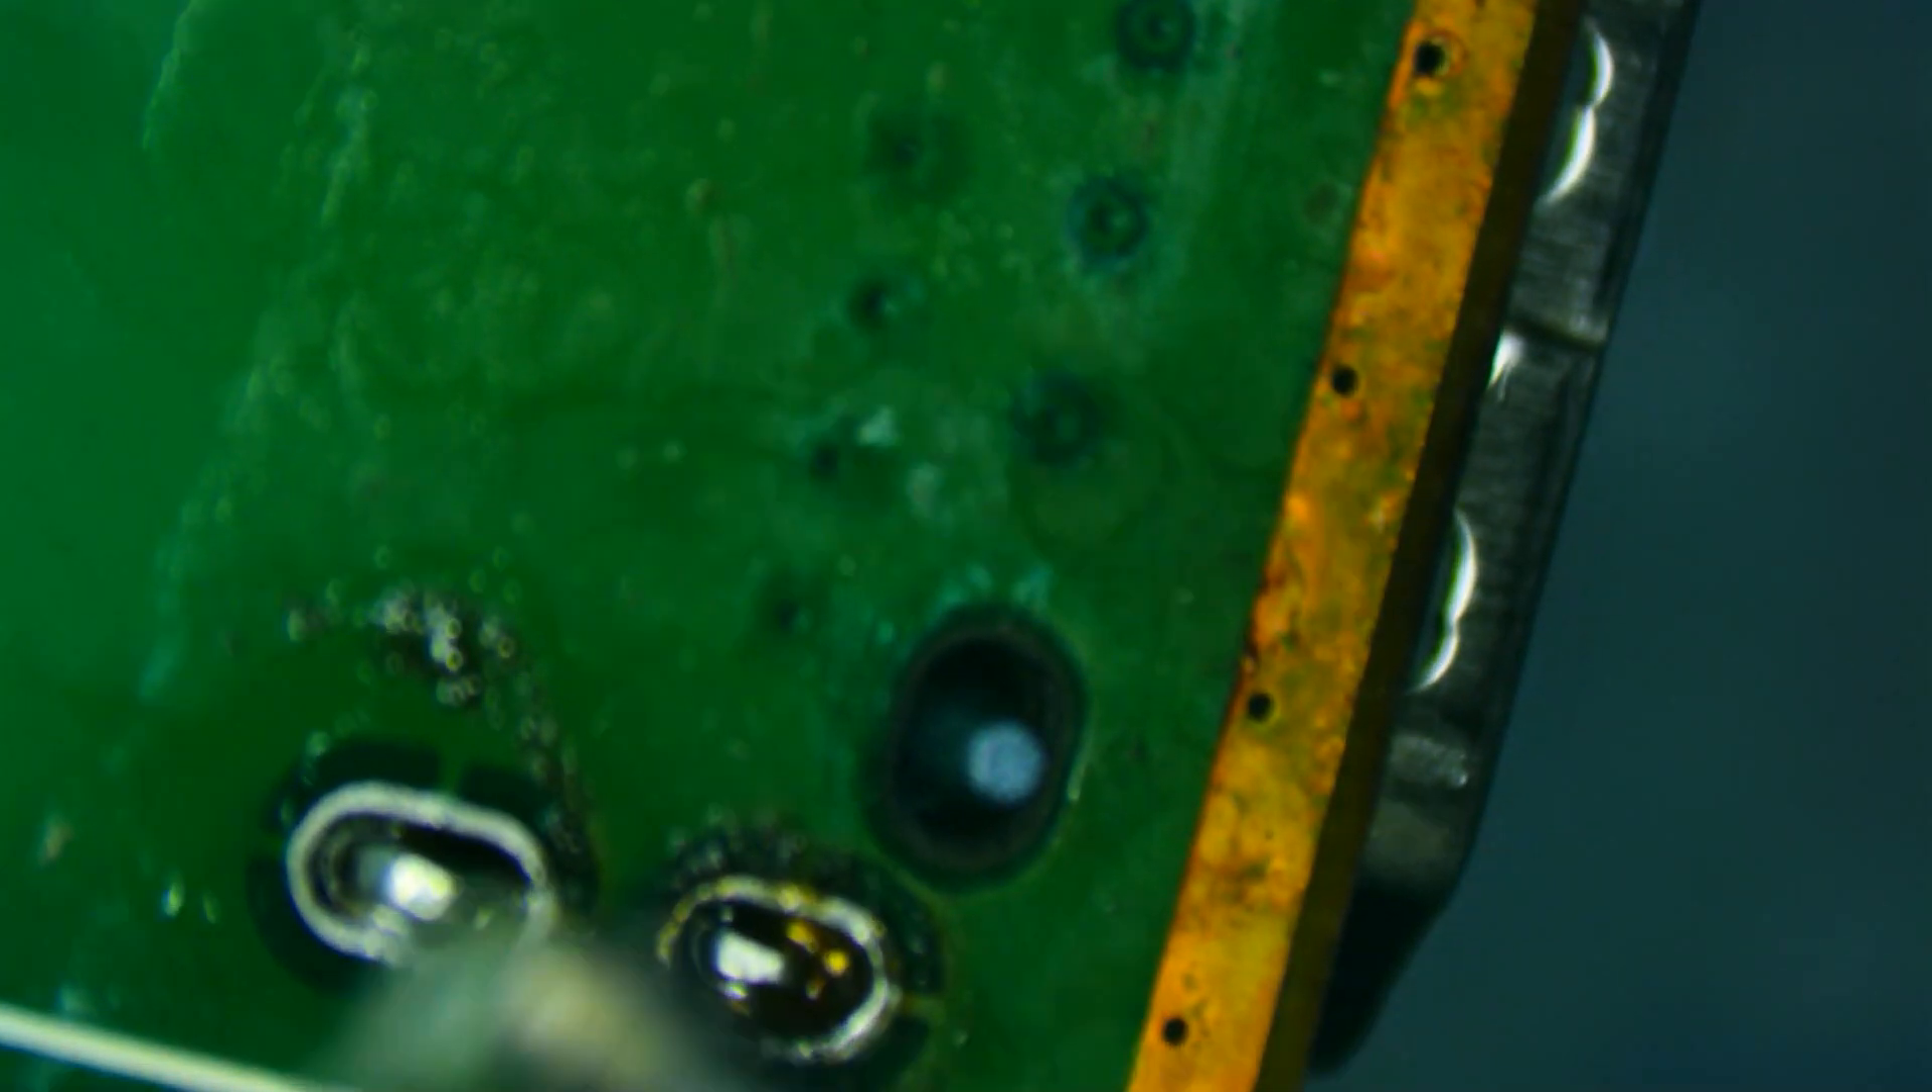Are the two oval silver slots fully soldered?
No.